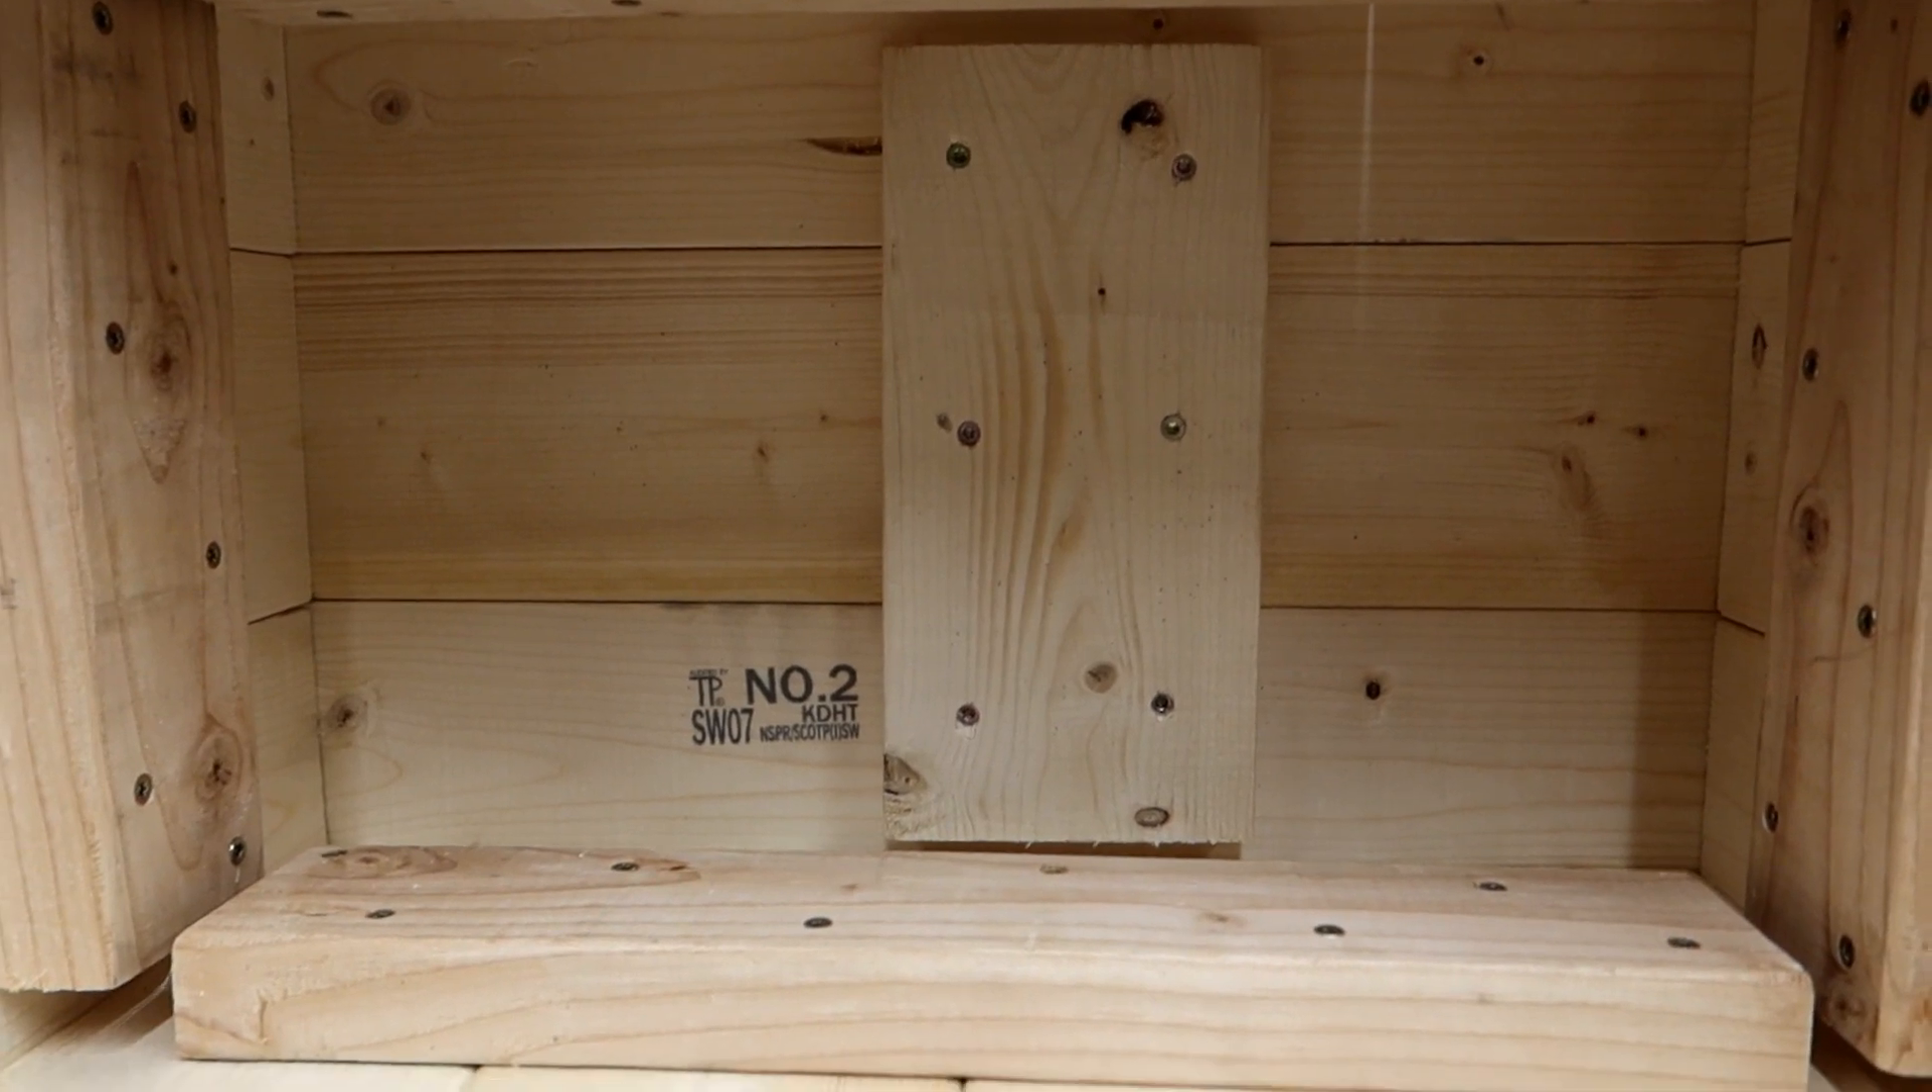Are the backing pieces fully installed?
Yes.